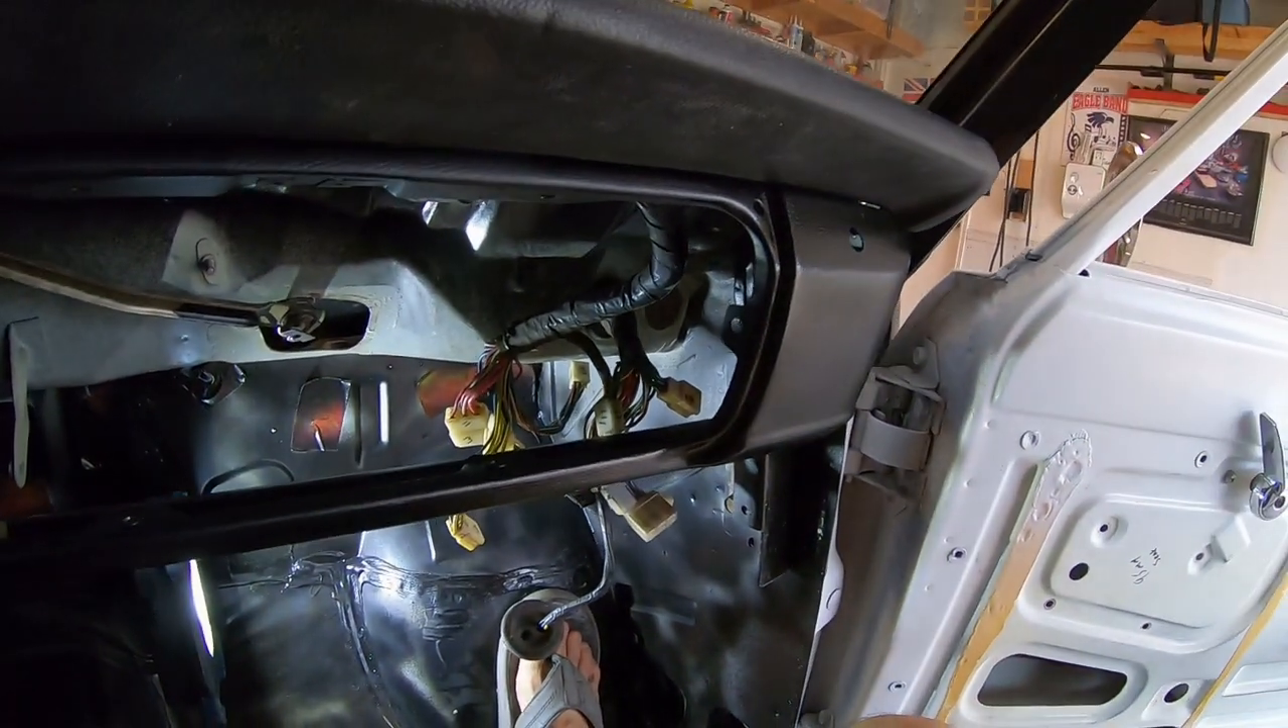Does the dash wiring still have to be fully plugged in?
Yes.